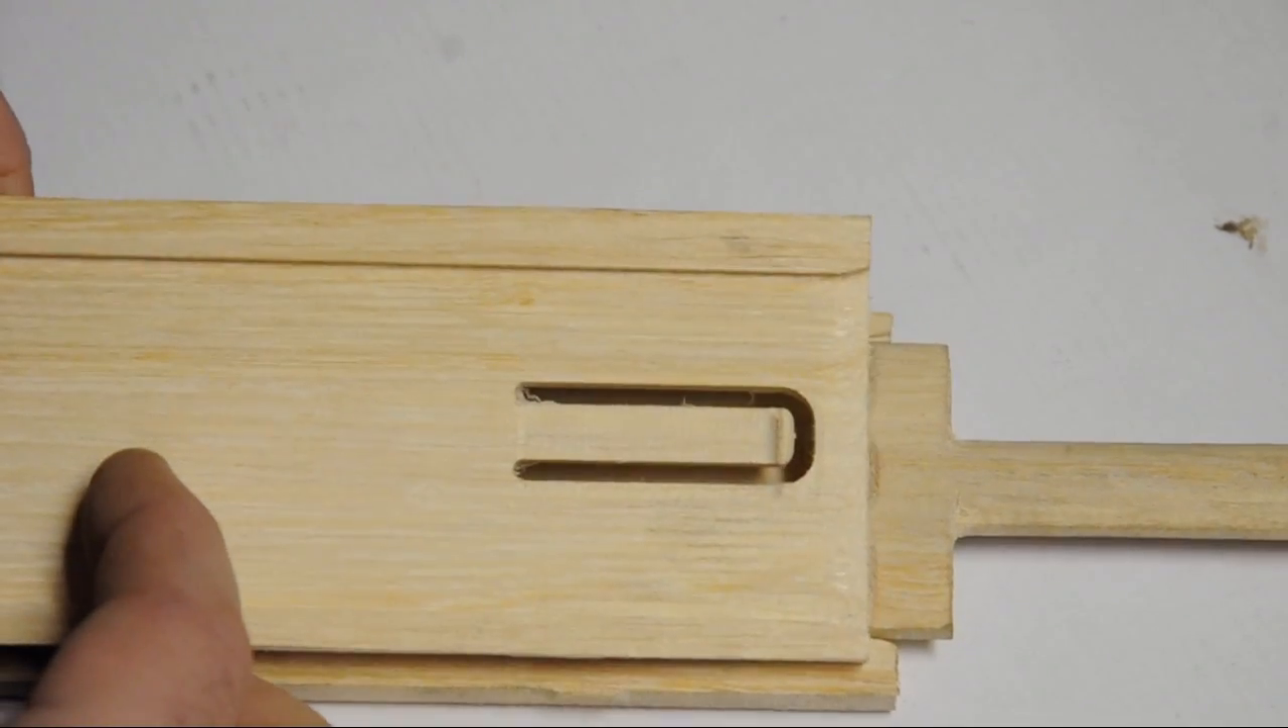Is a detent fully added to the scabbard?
Yes.